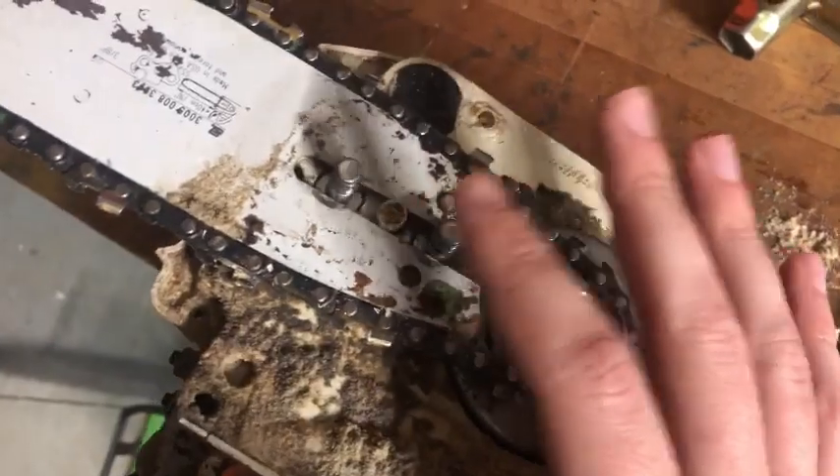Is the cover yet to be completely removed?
No.